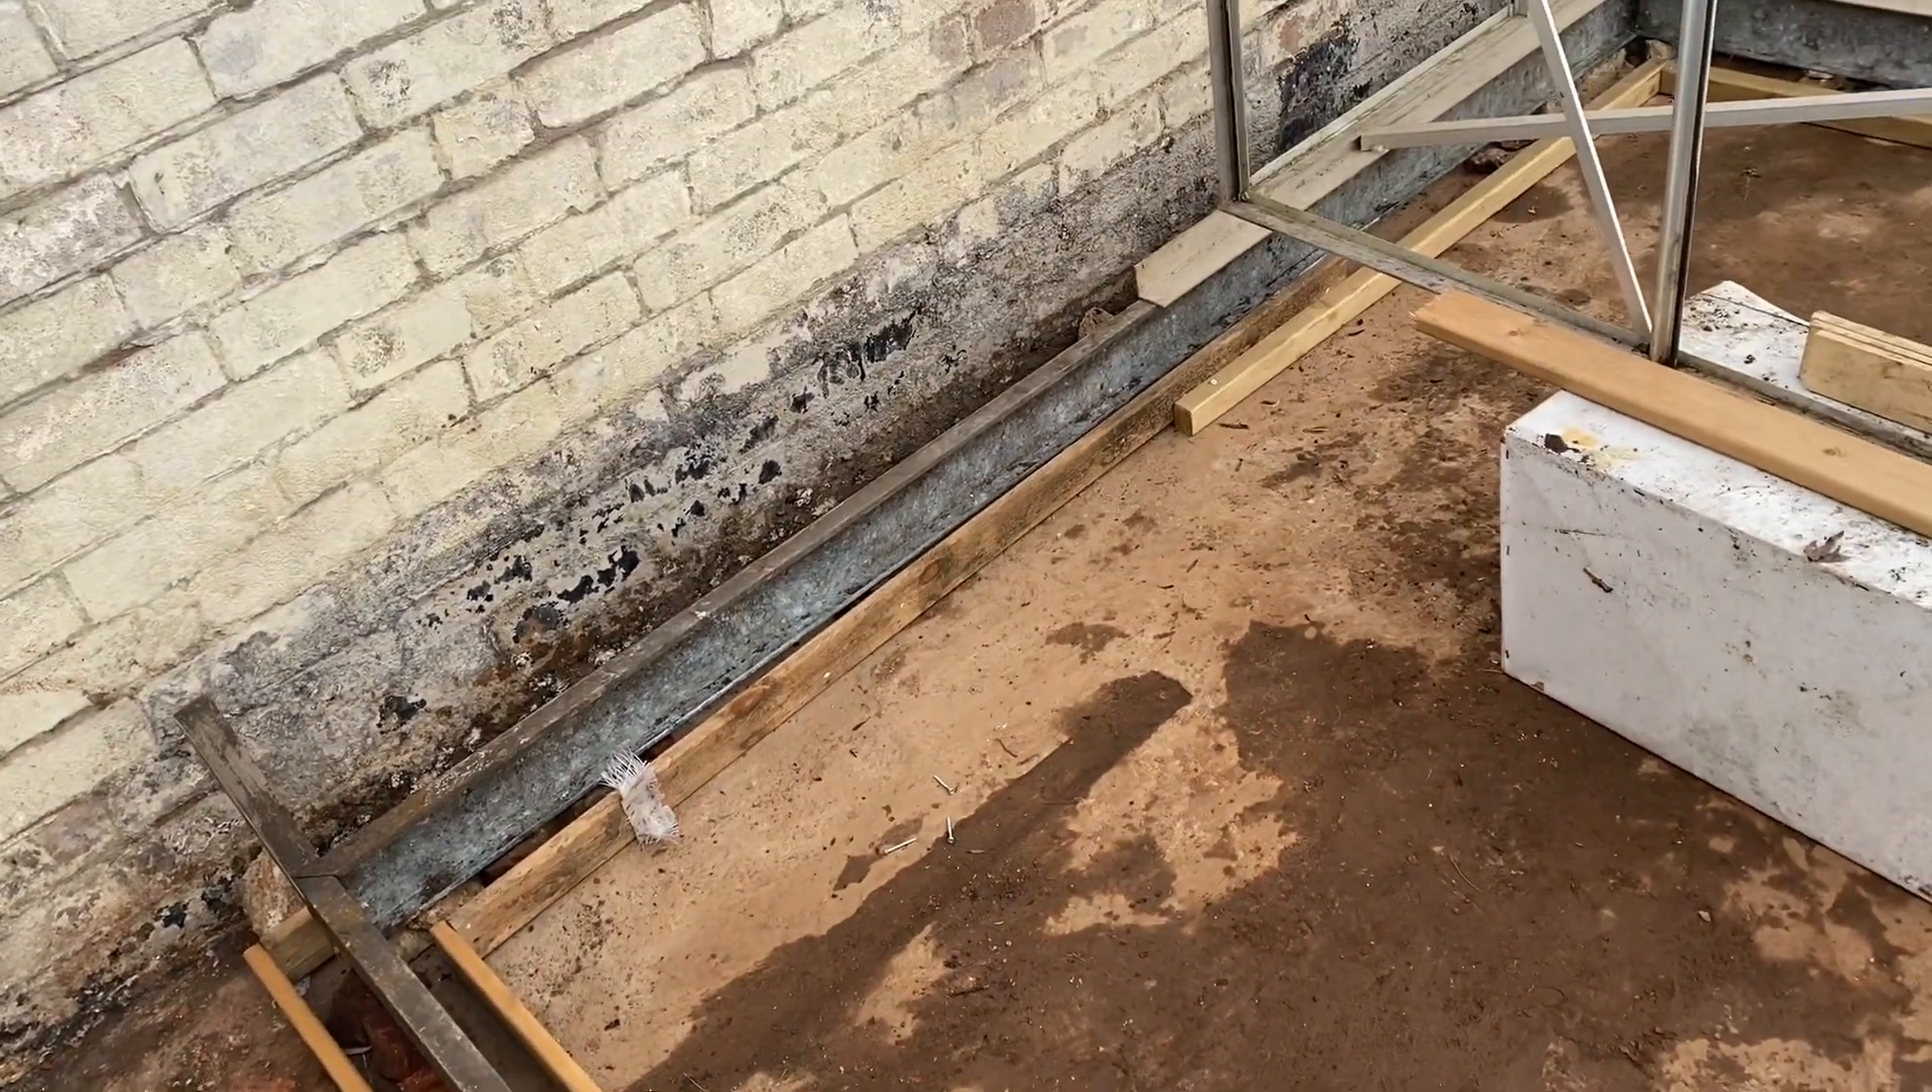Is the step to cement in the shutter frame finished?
No.